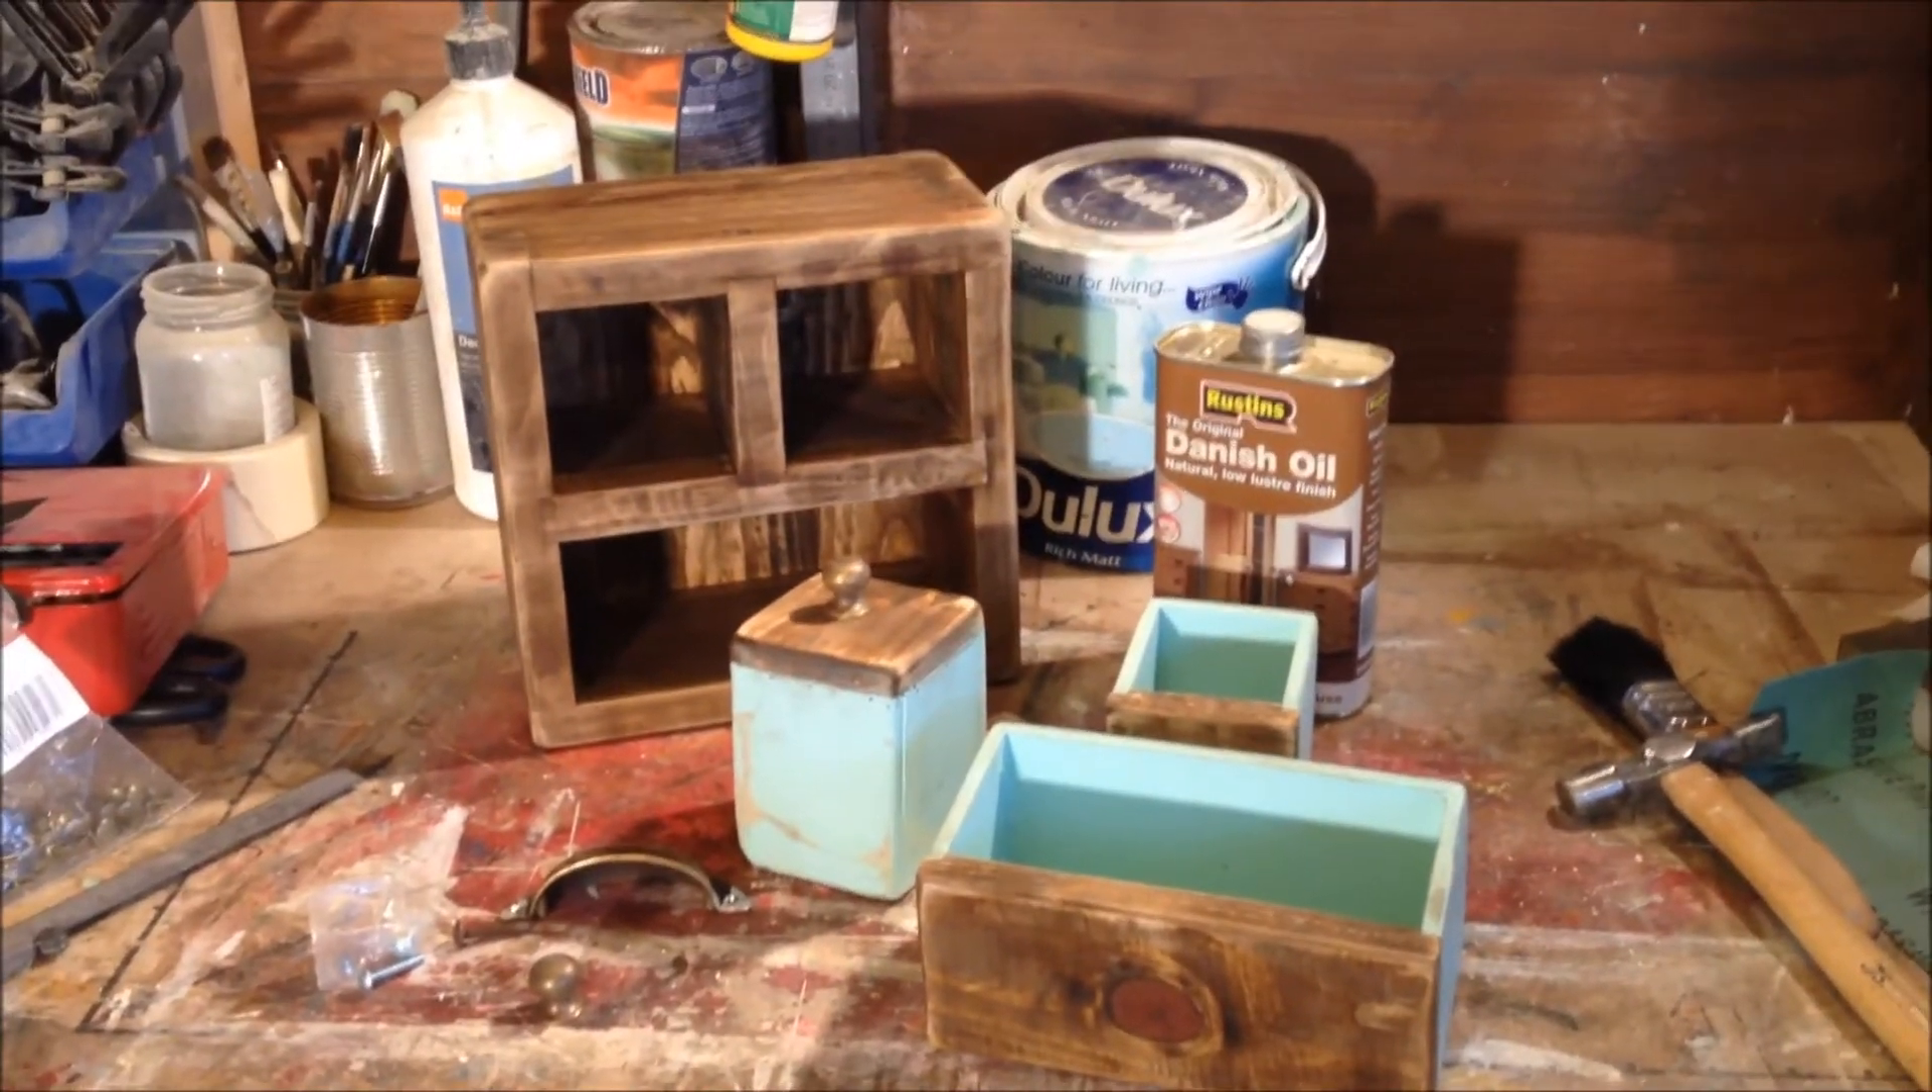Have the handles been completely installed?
No.